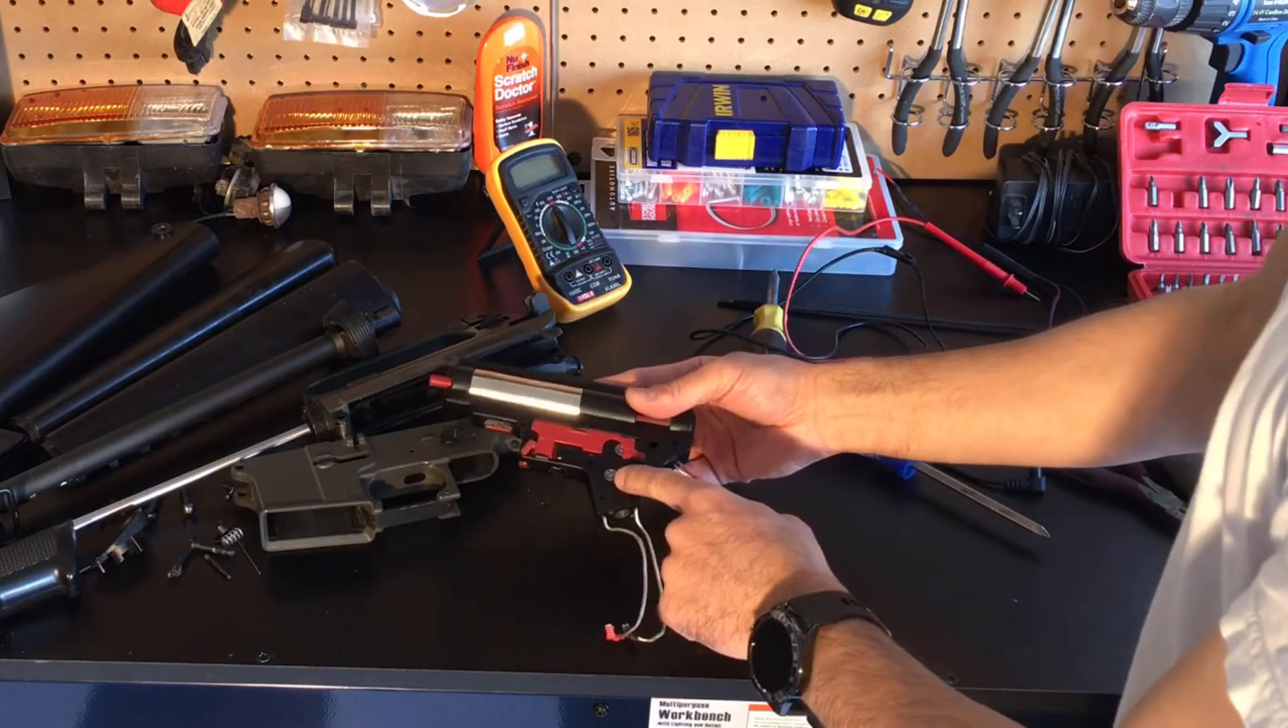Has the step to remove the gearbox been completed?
Yes.